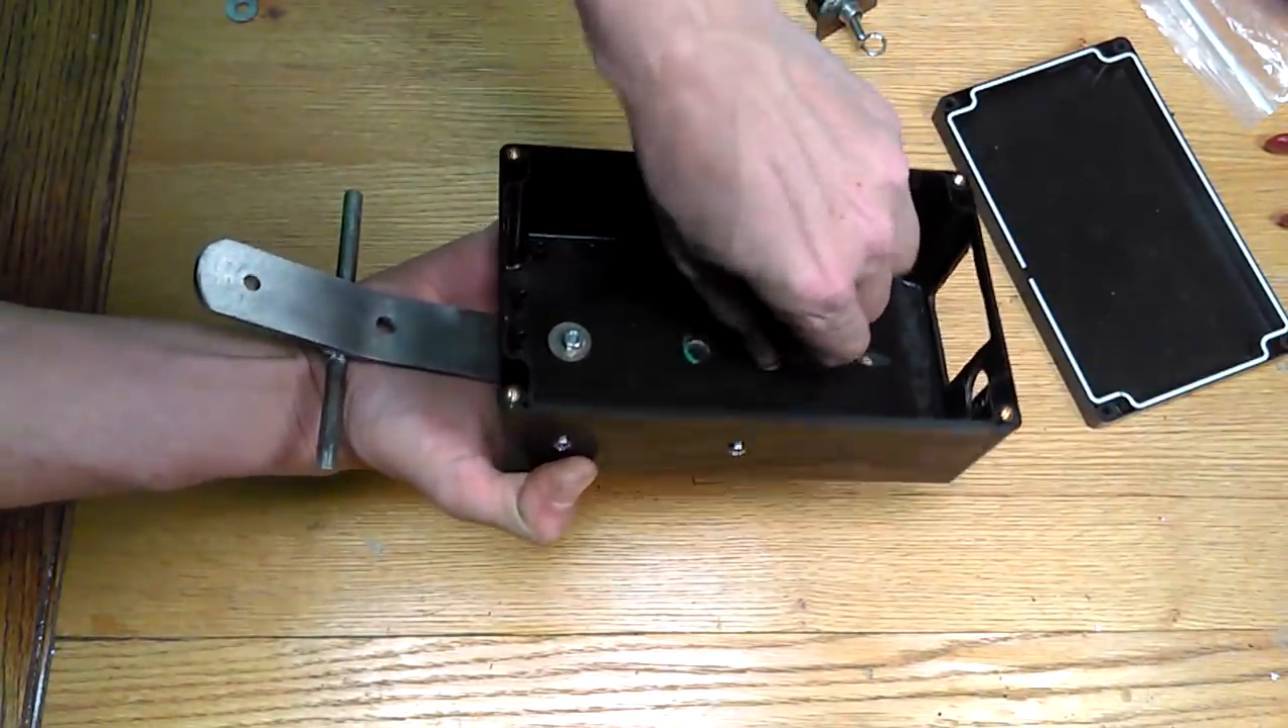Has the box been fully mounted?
No.